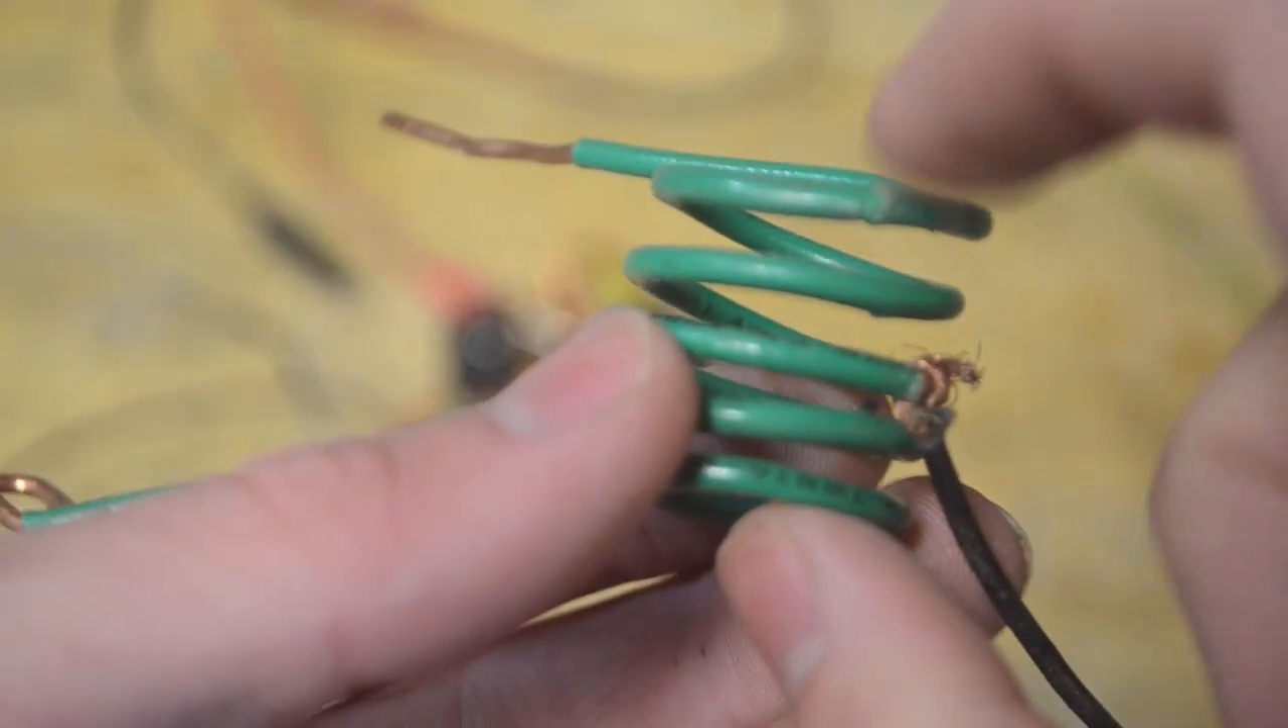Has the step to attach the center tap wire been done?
Yes.